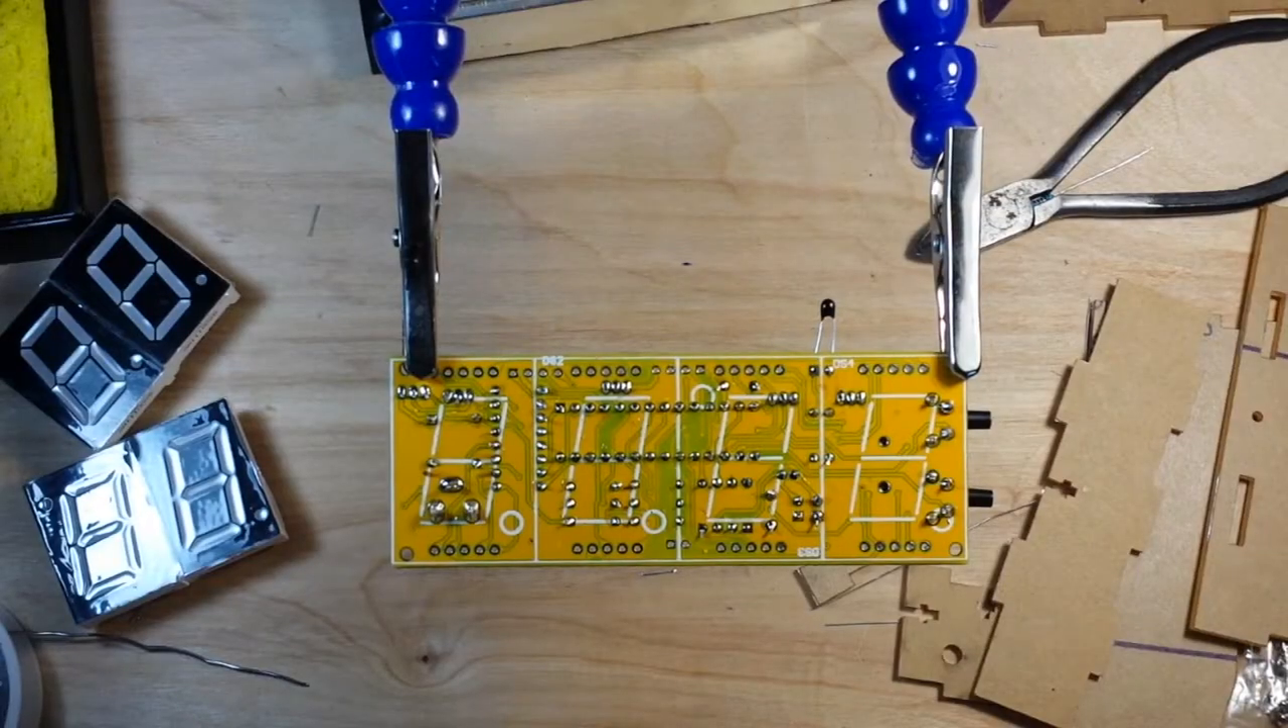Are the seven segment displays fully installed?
No.